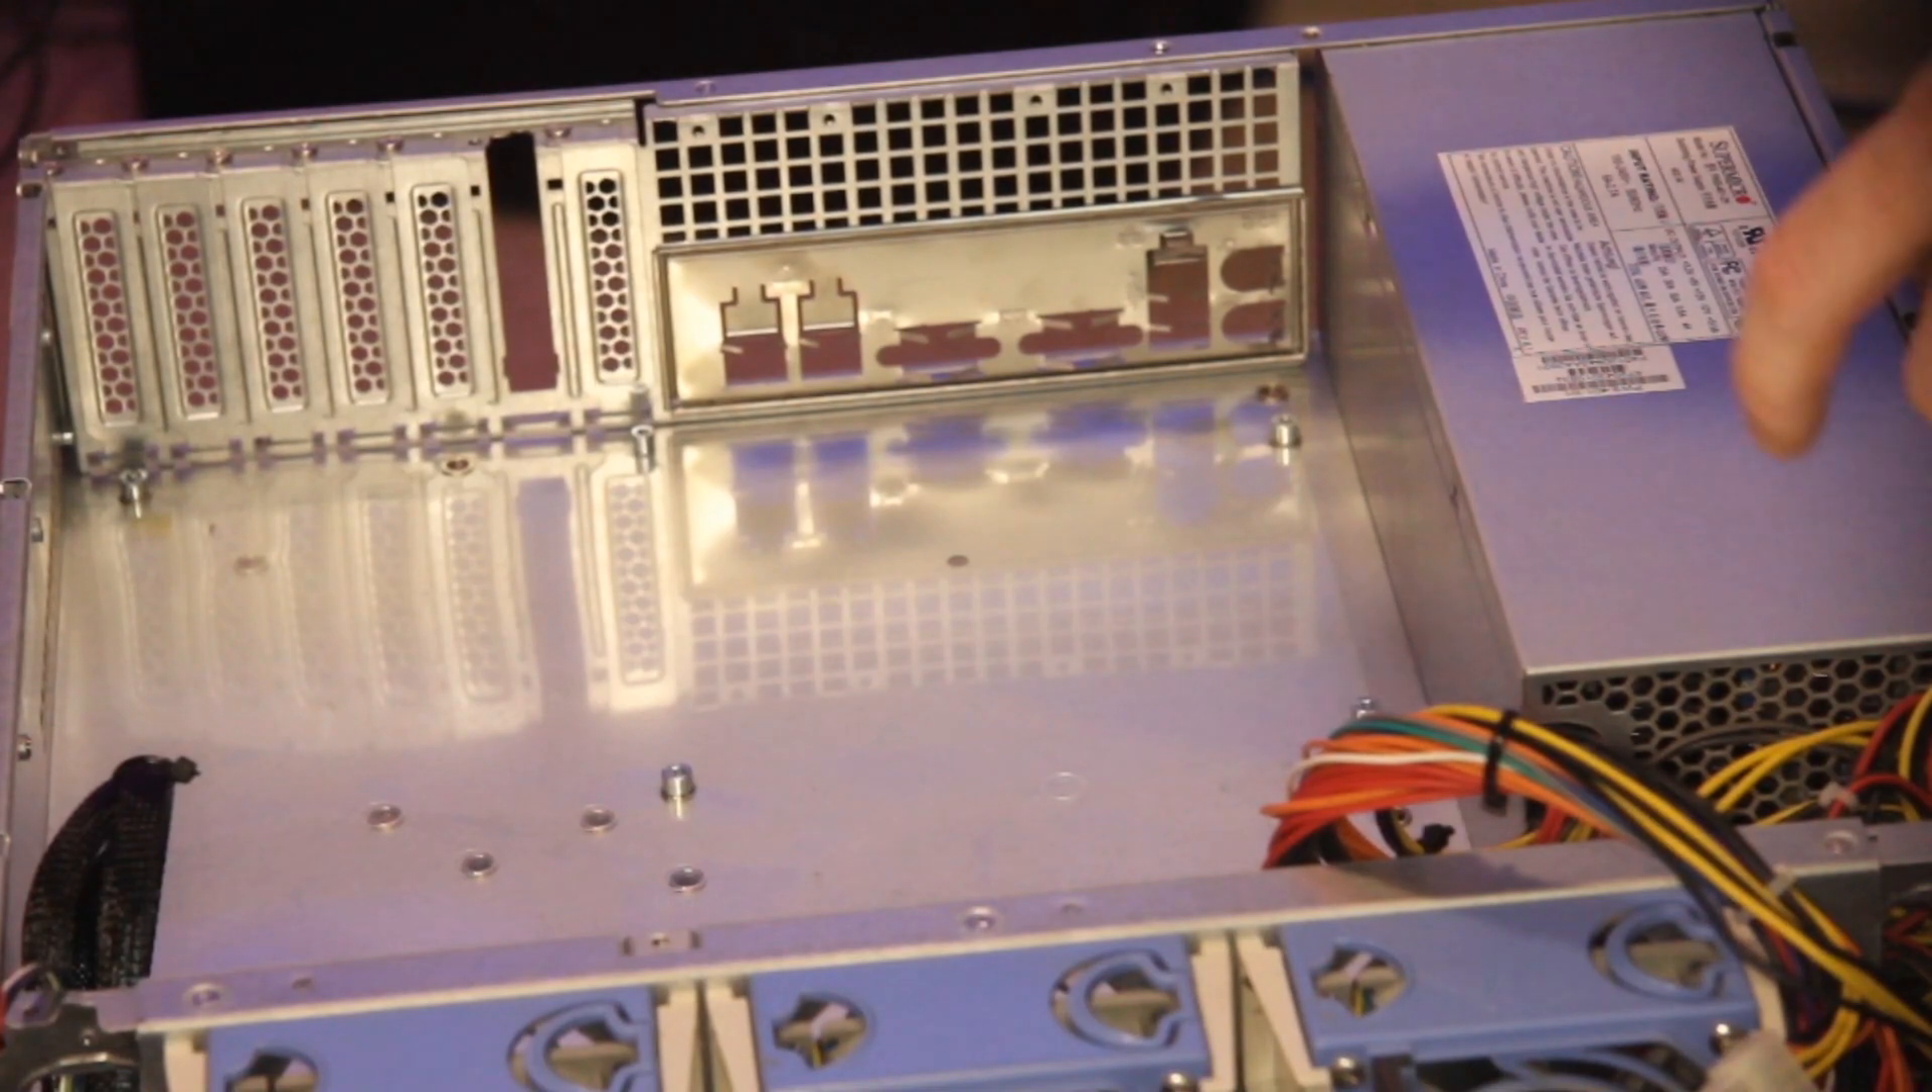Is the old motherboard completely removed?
Yes.